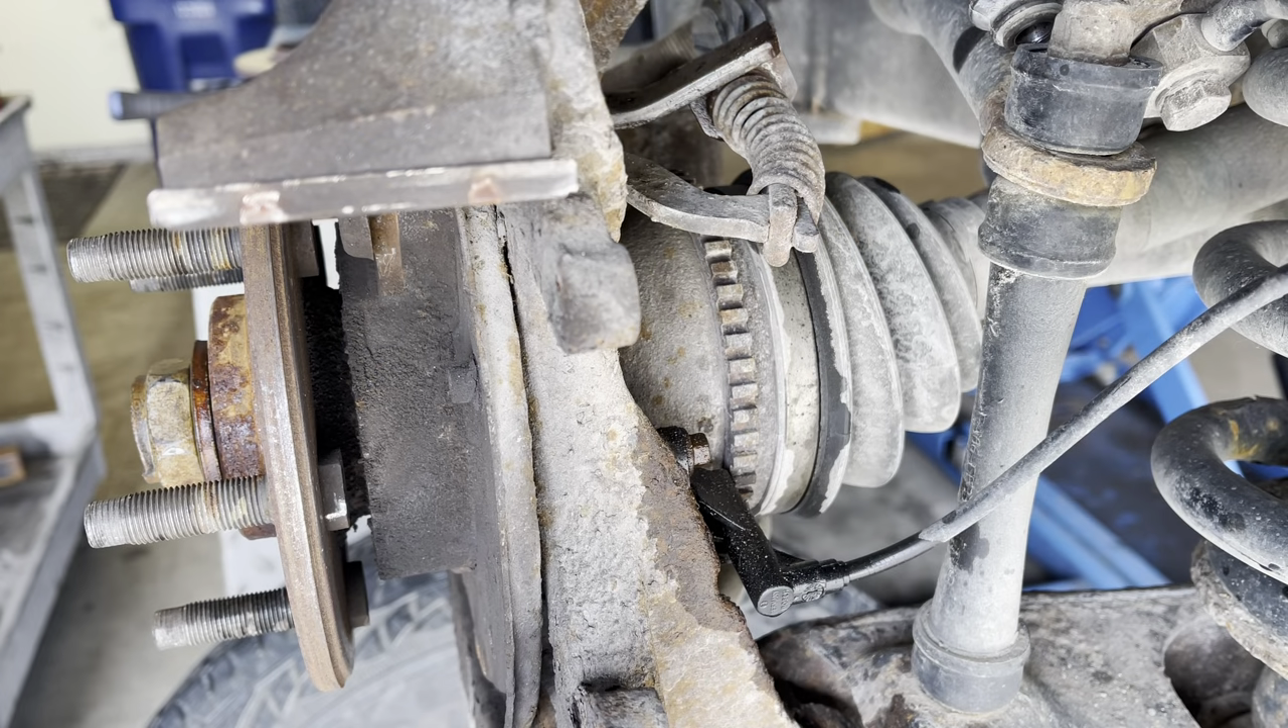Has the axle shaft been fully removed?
No.